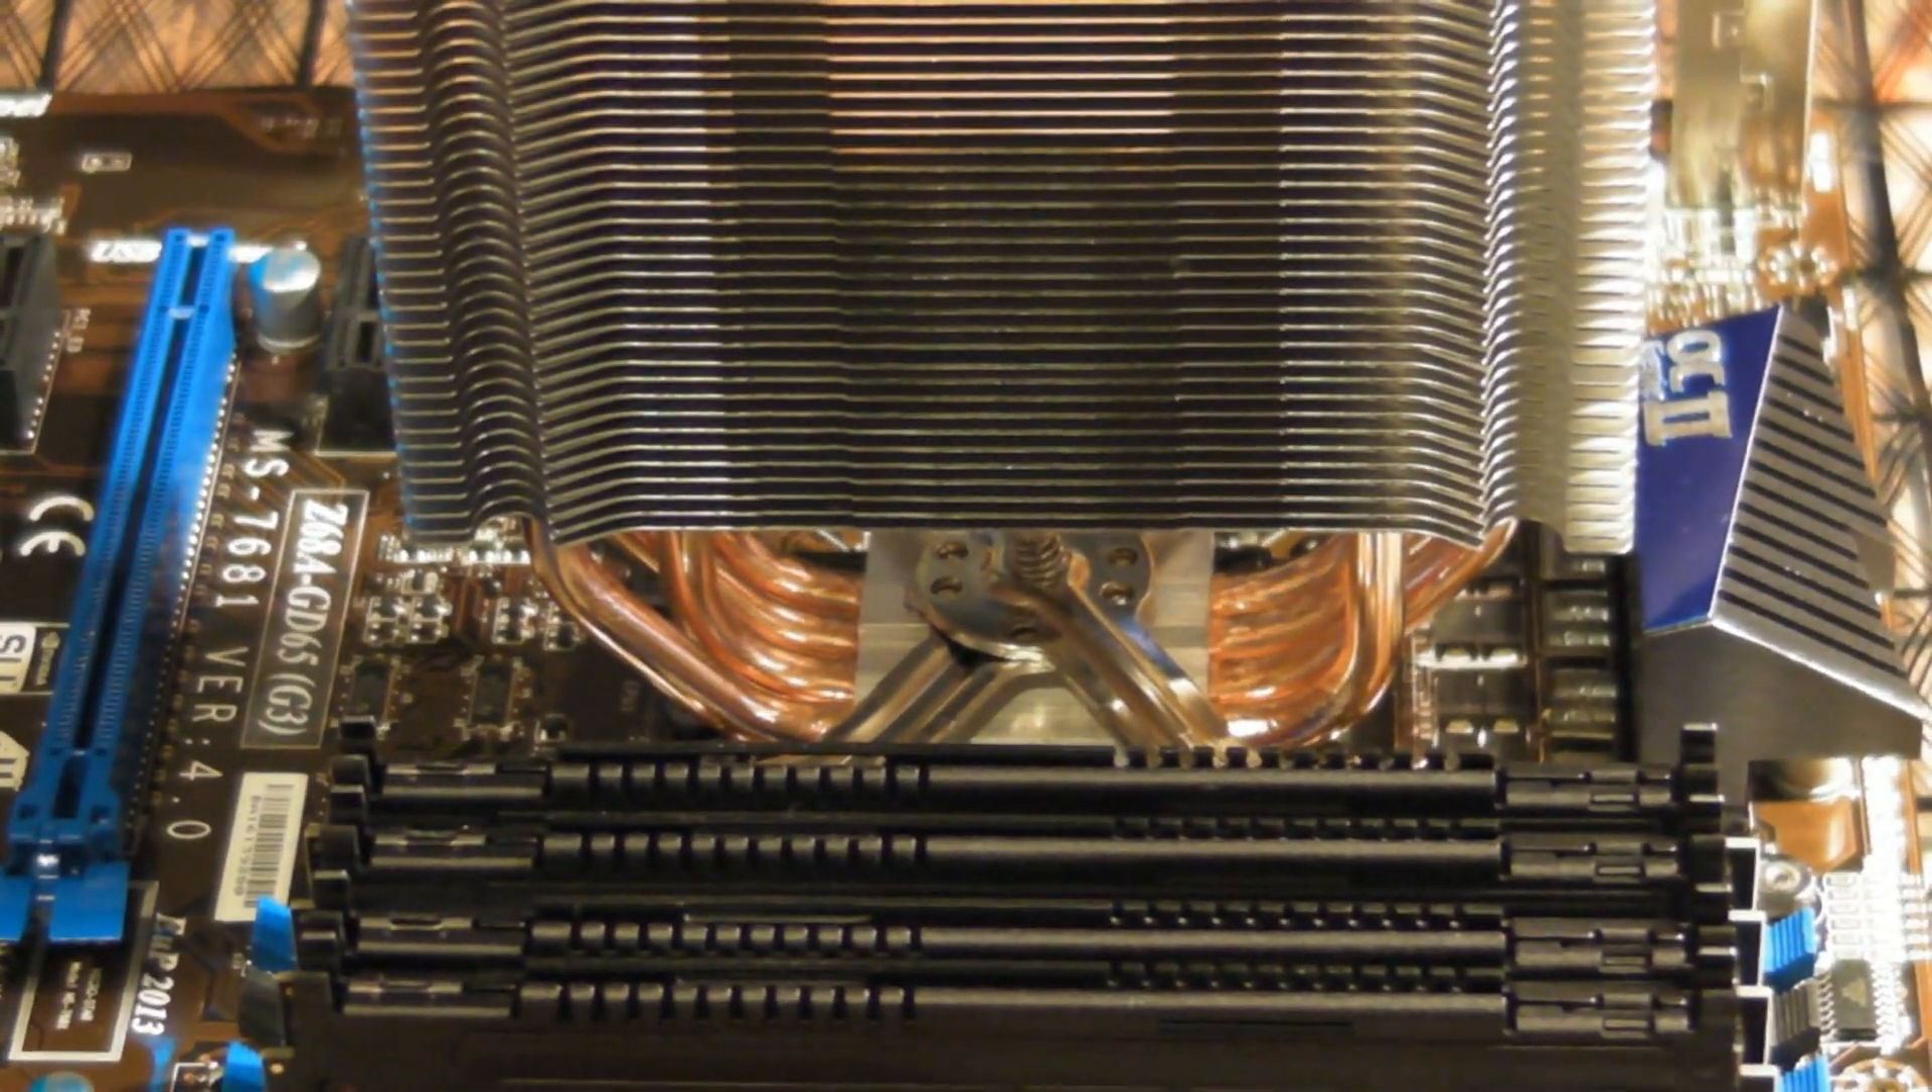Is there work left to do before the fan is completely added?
Yes.